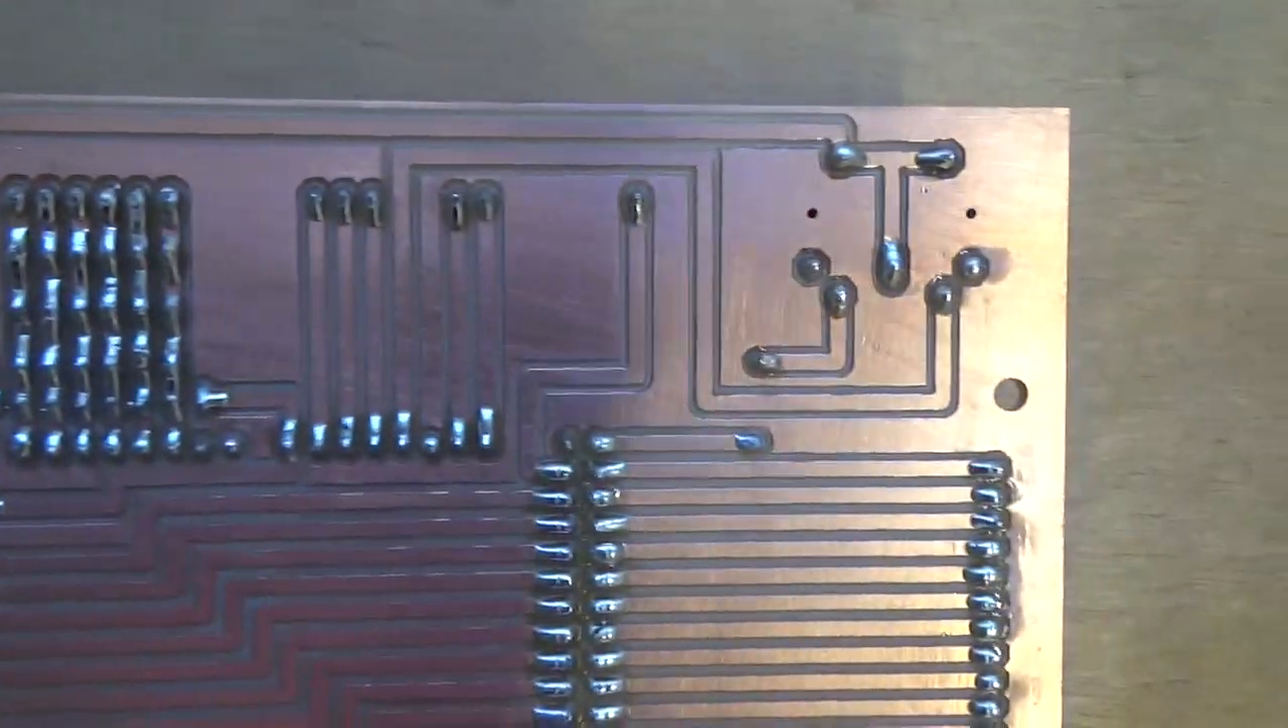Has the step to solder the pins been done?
Yes.